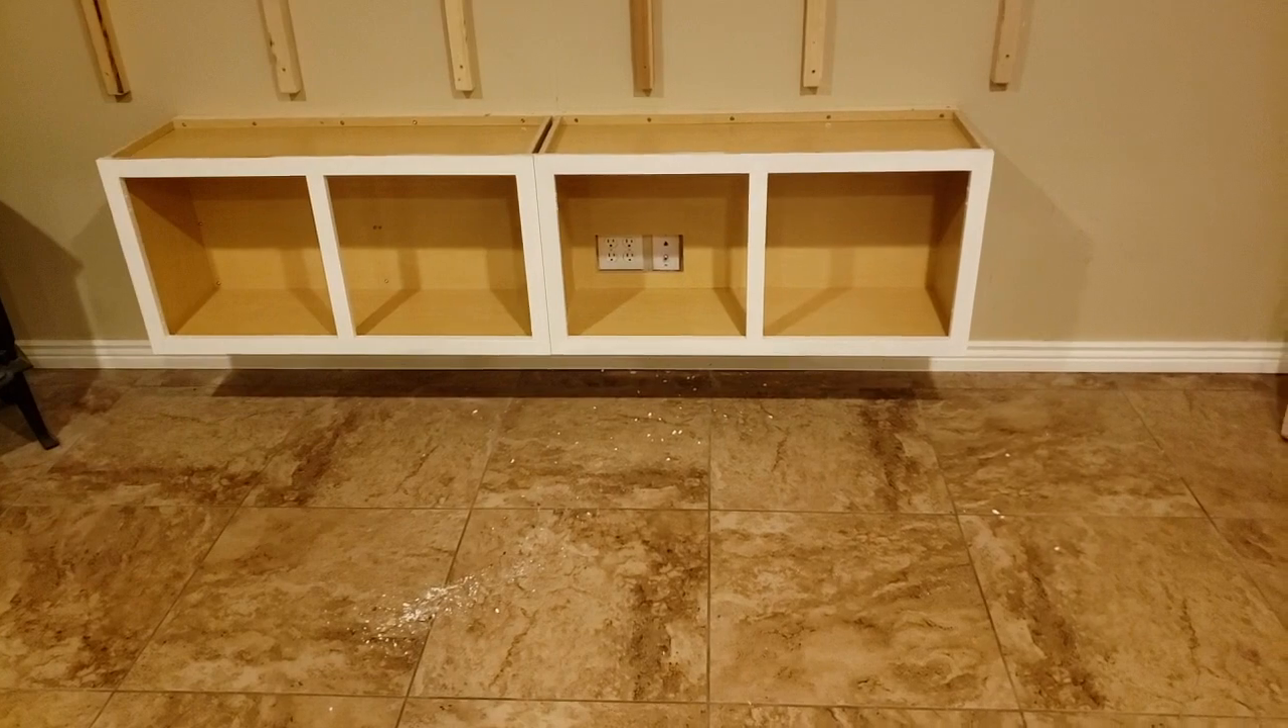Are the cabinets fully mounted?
Yes.